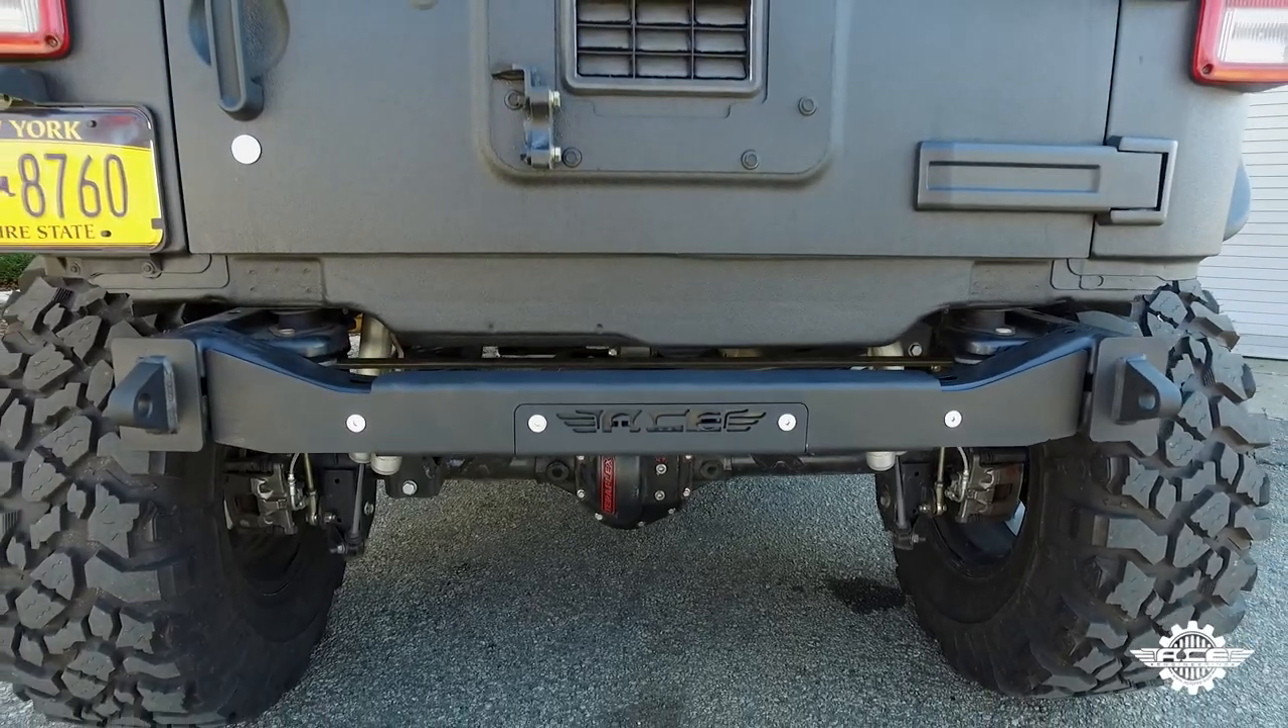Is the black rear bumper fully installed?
Yes.